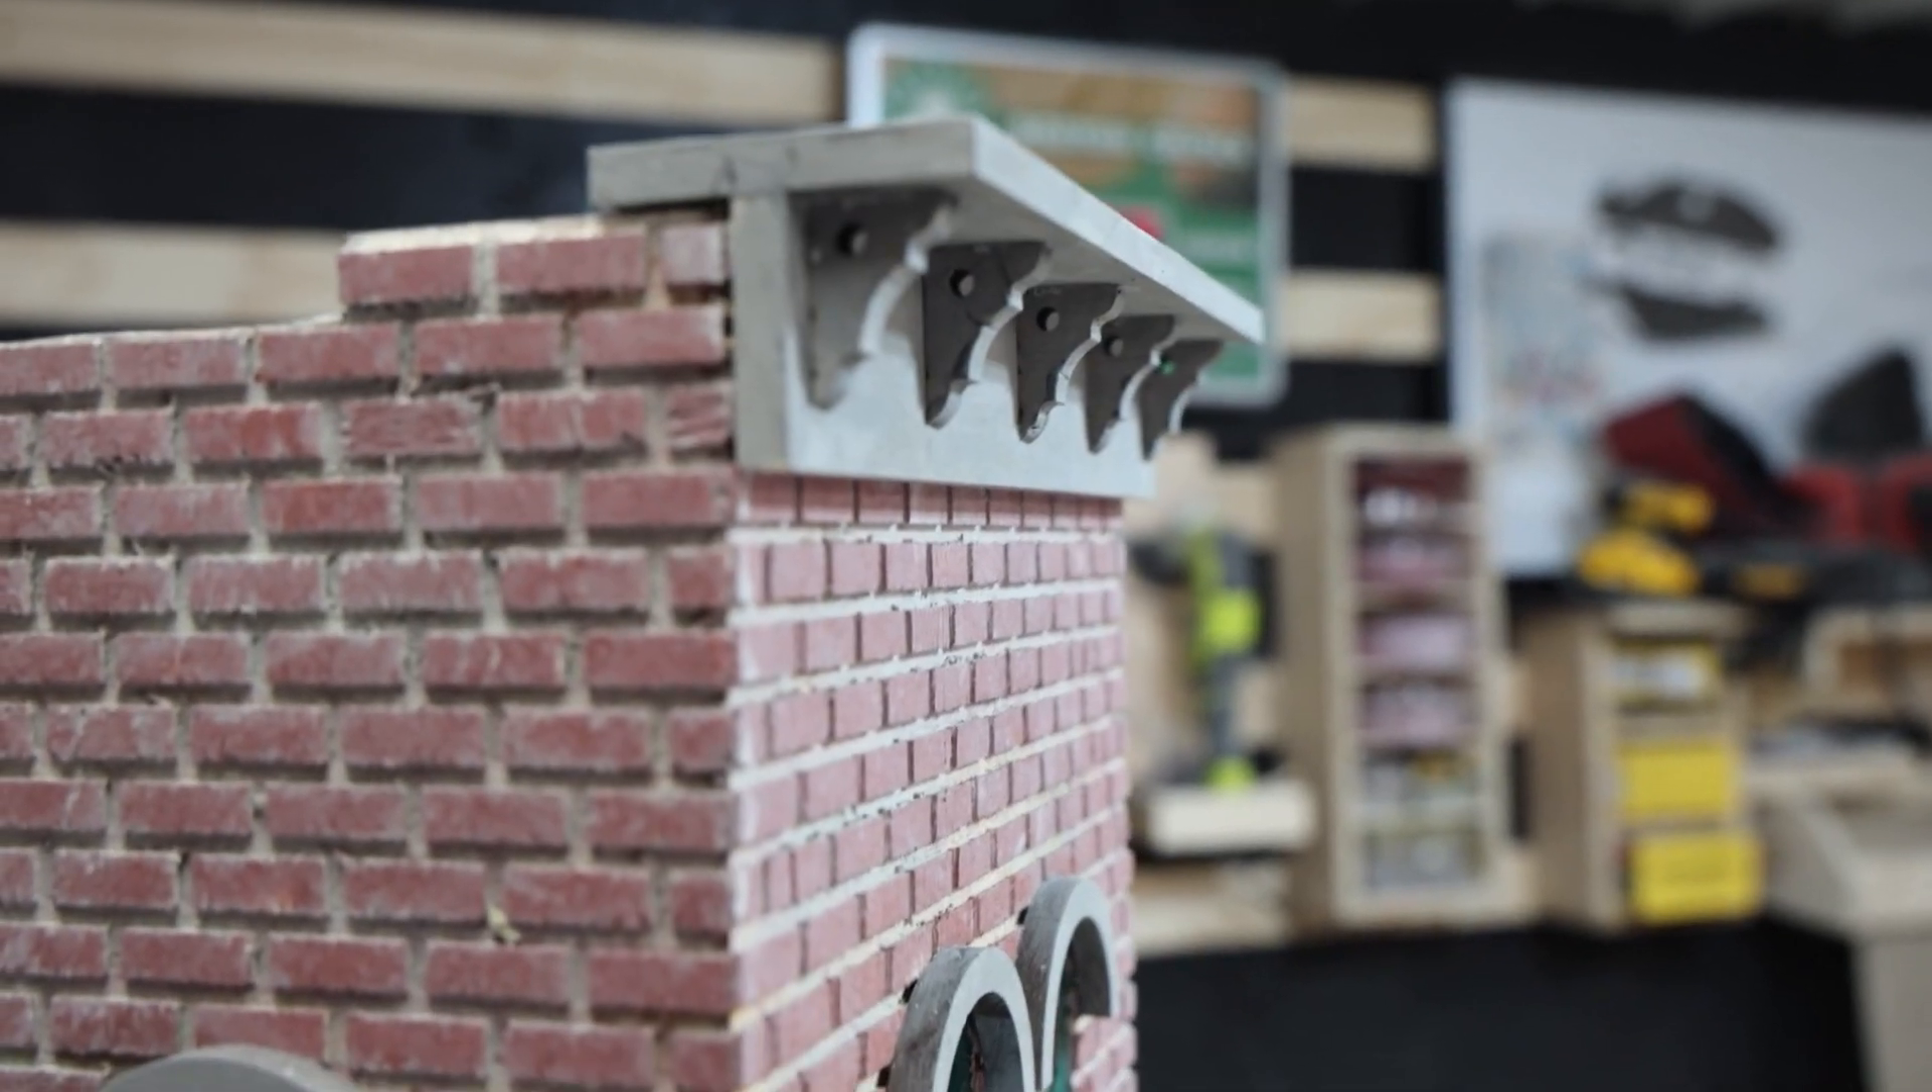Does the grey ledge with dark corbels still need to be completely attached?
No.